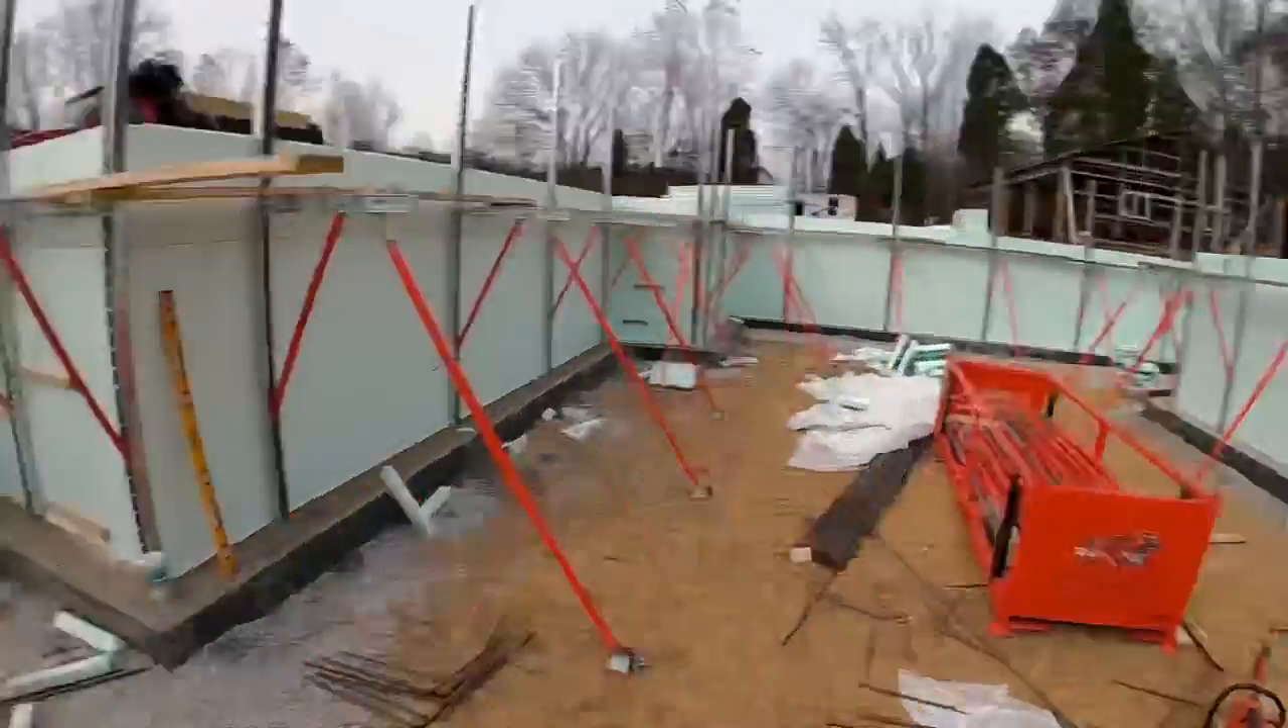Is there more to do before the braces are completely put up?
No.